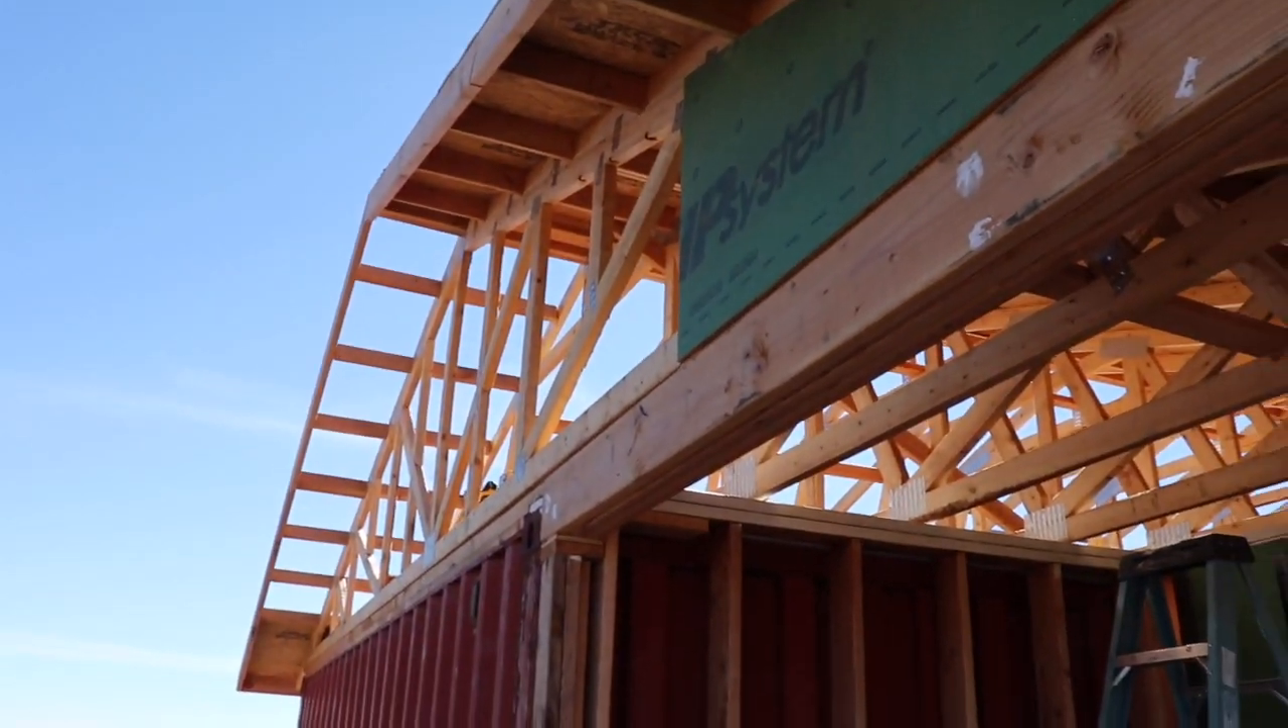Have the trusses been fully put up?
Yes.